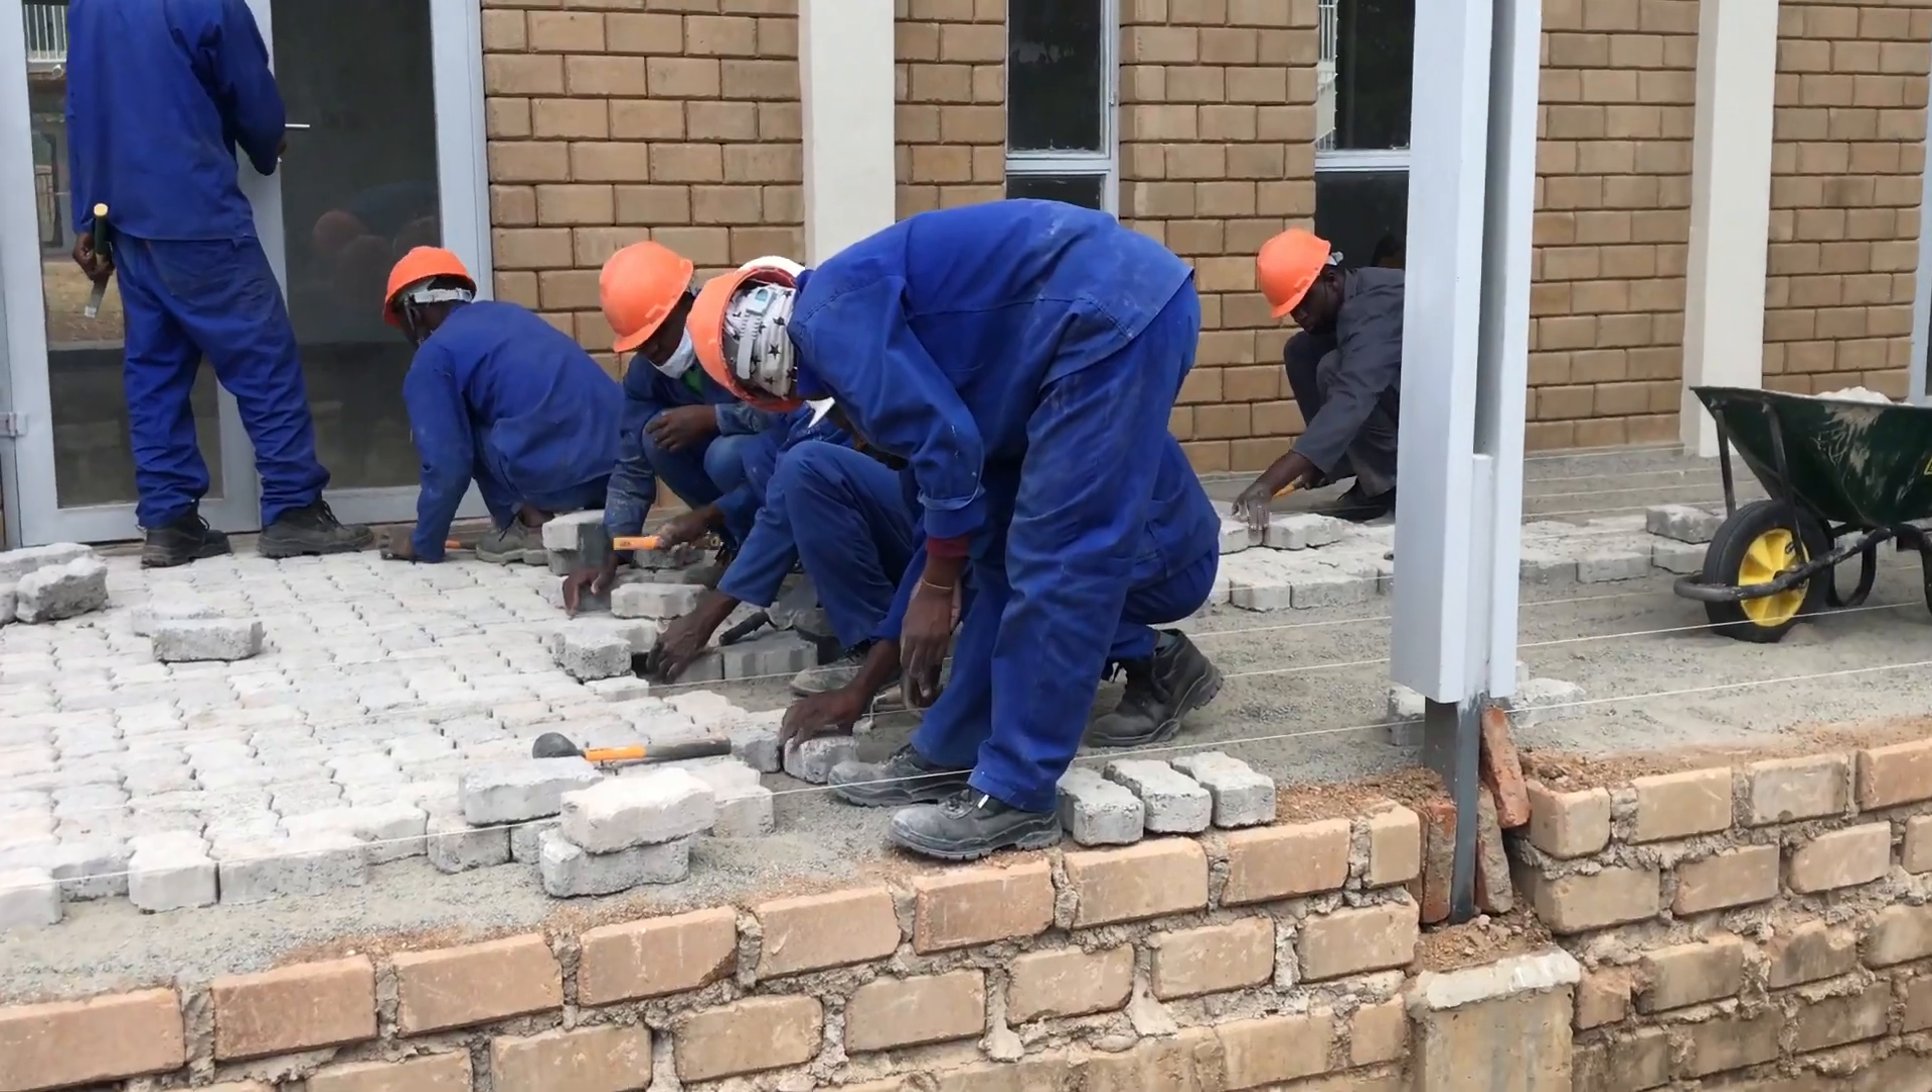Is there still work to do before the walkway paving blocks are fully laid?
Yes.